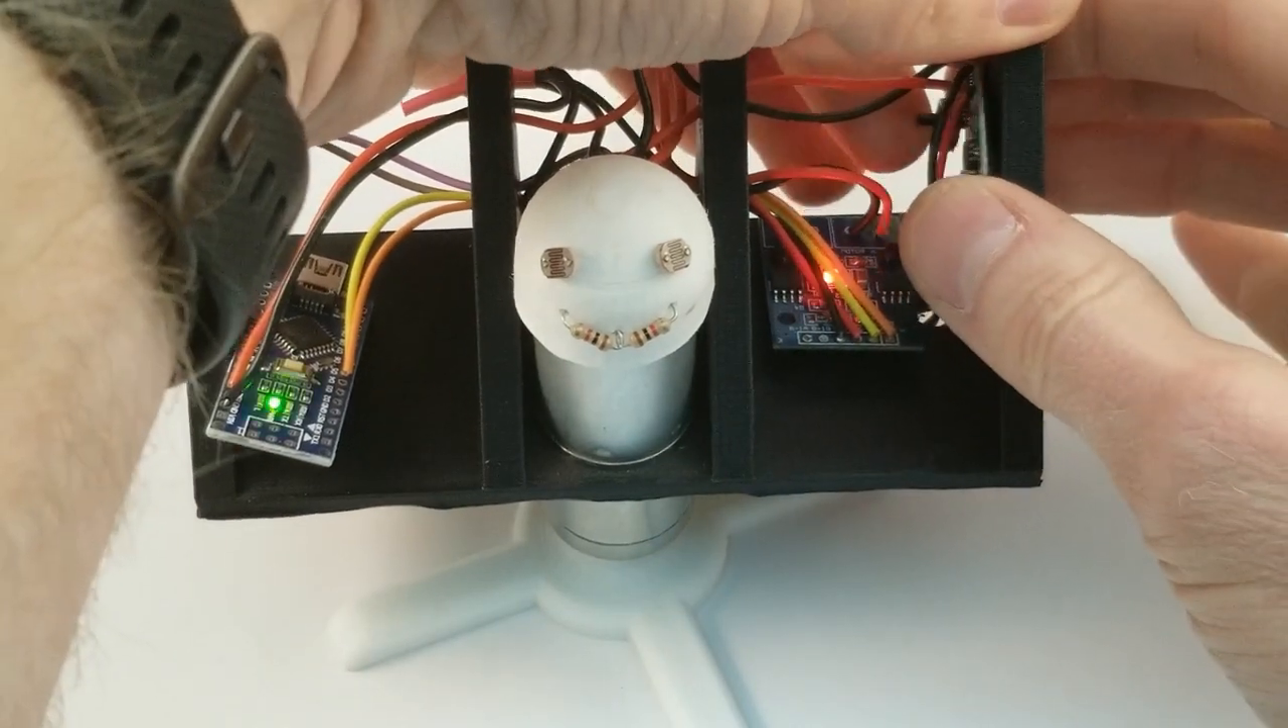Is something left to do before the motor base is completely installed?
No.